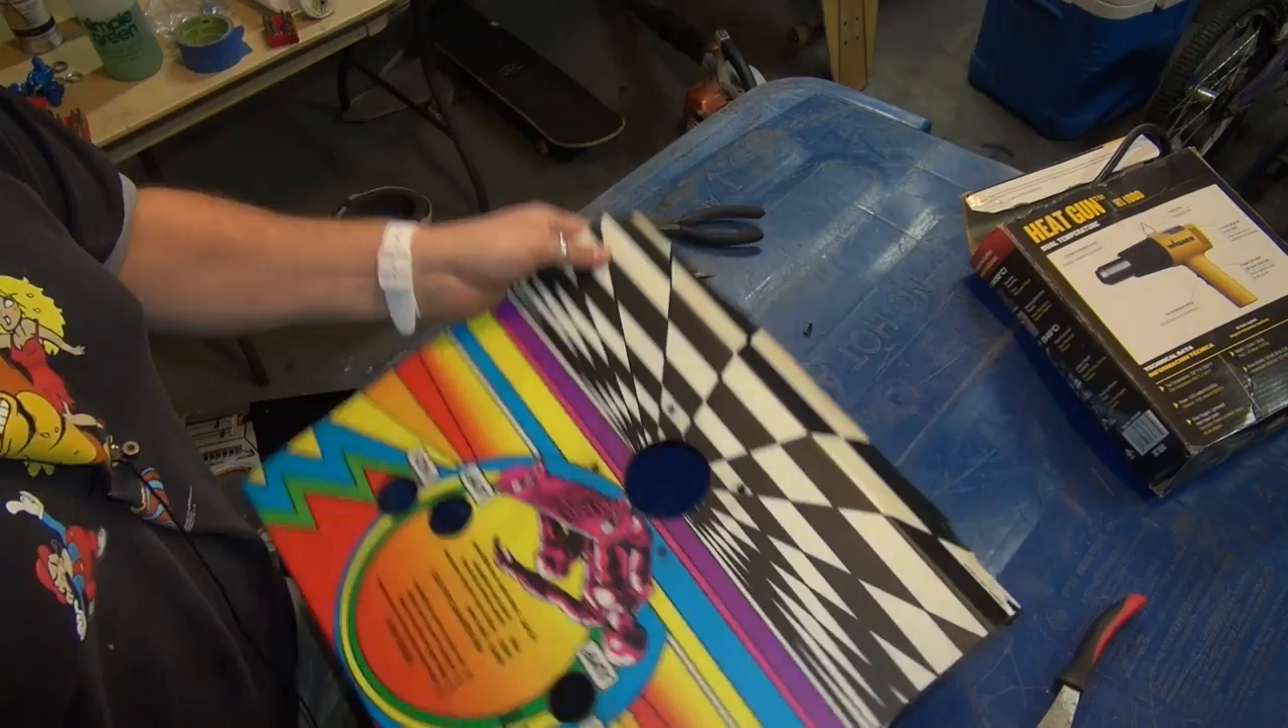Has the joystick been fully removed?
Yes.